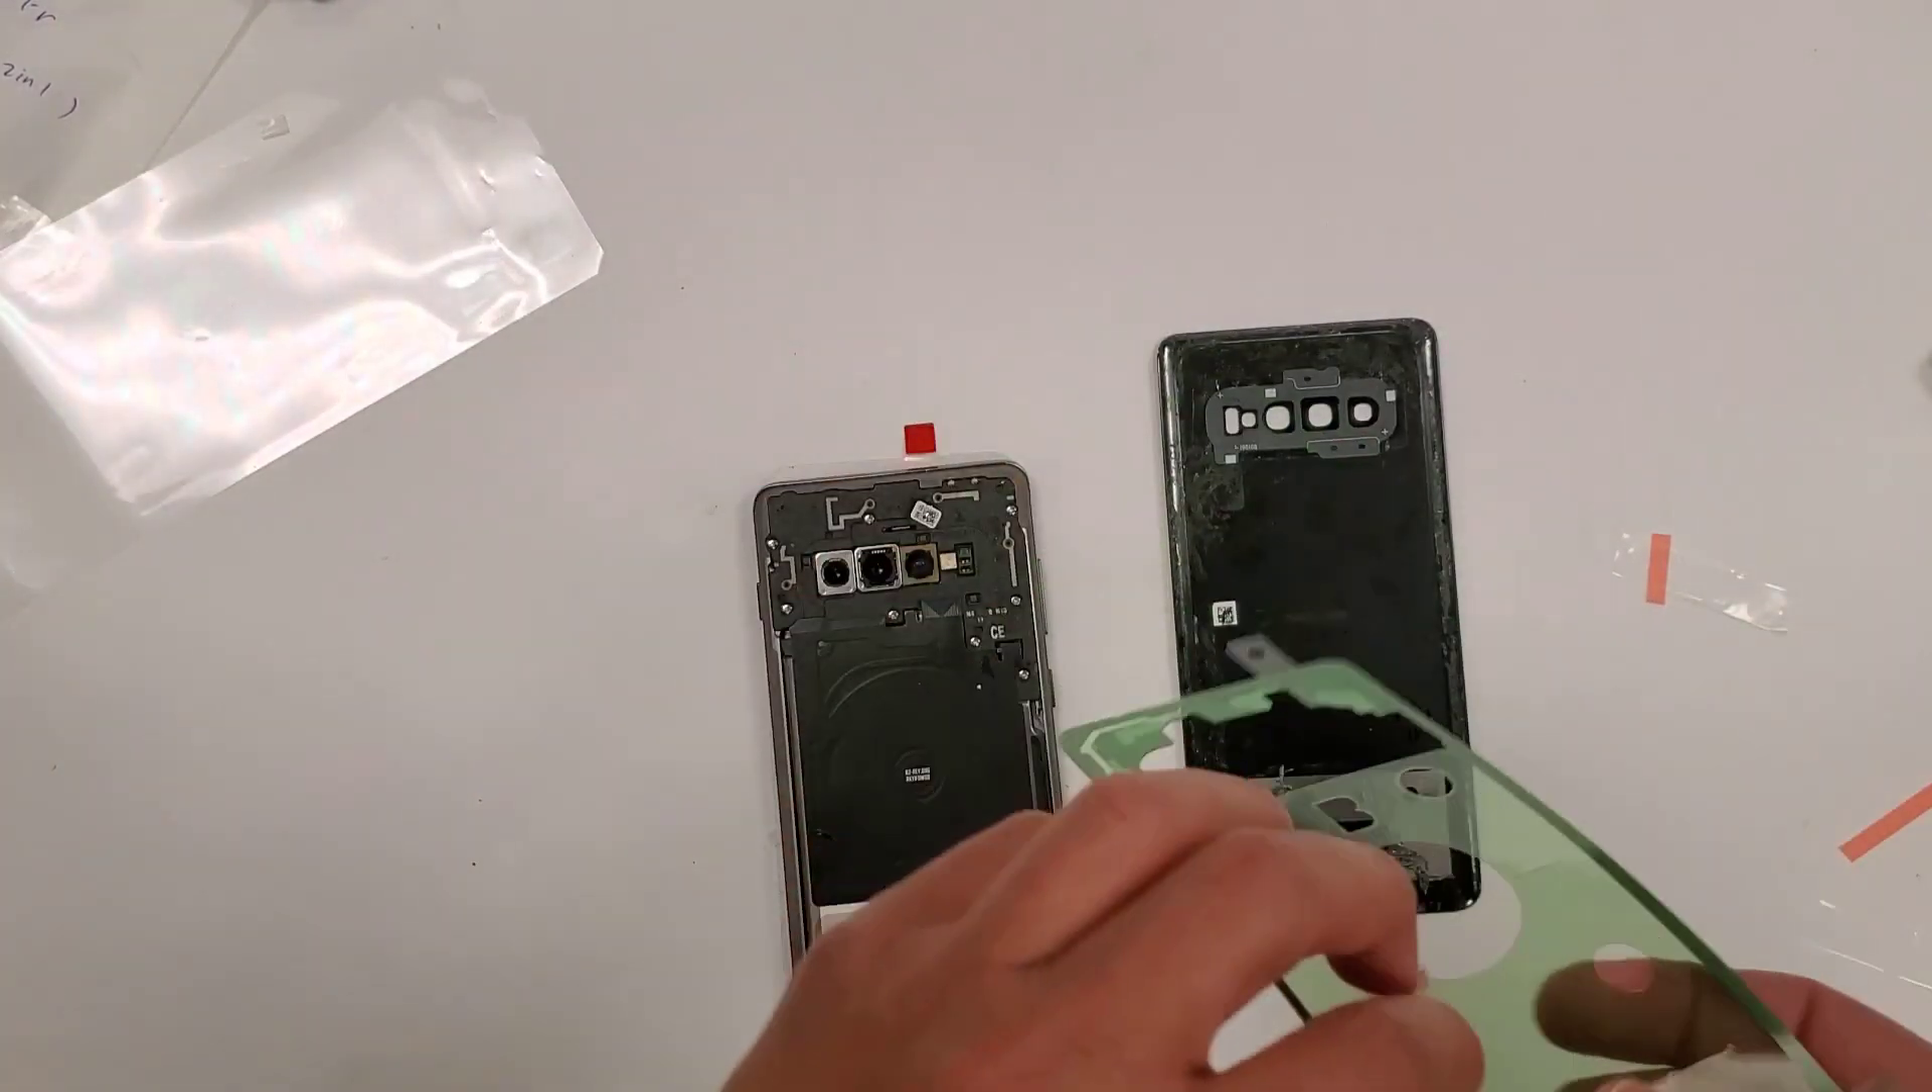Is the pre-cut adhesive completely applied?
No.